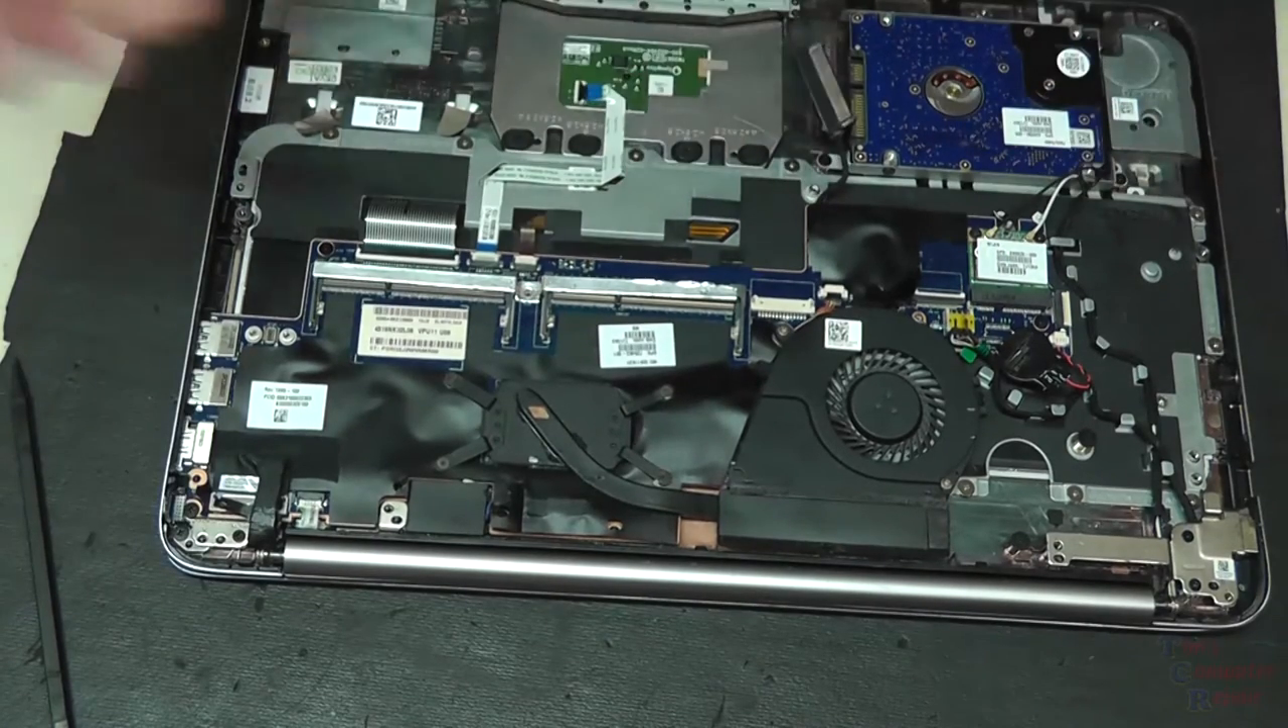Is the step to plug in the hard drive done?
No.